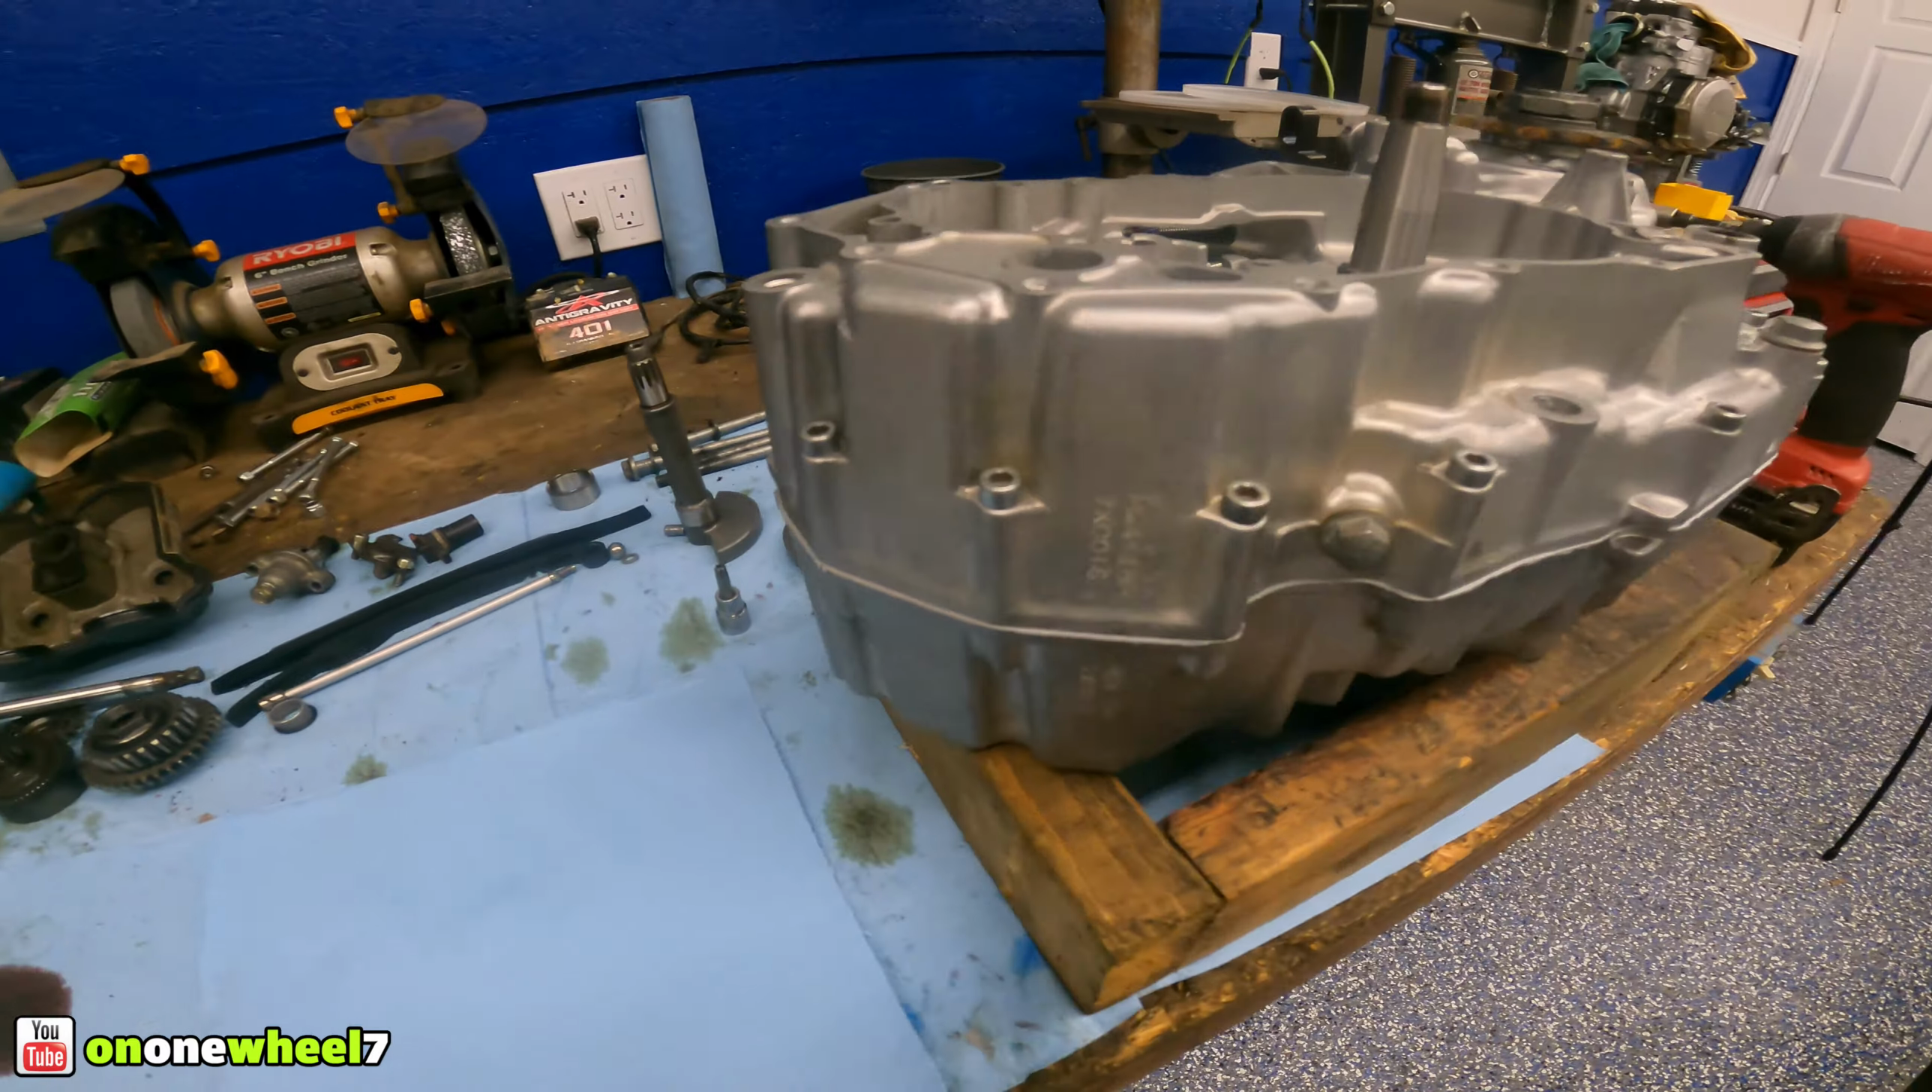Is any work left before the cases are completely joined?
No.